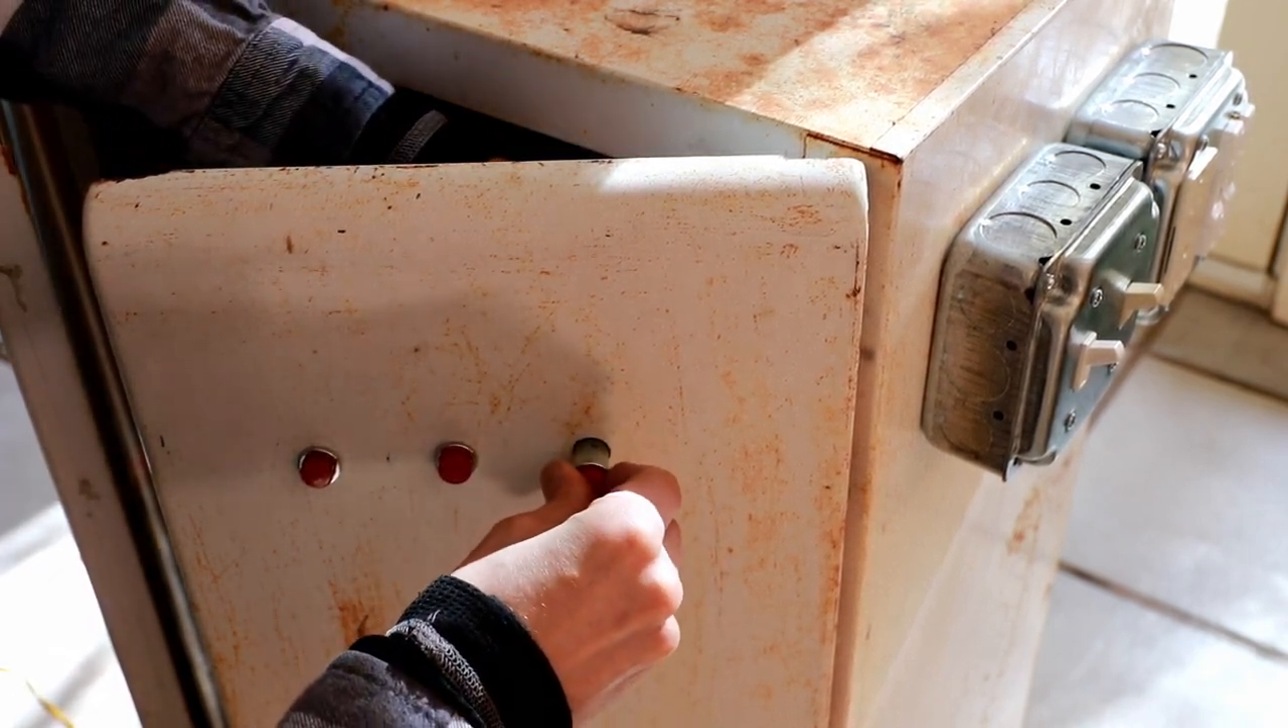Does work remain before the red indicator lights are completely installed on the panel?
Yes.